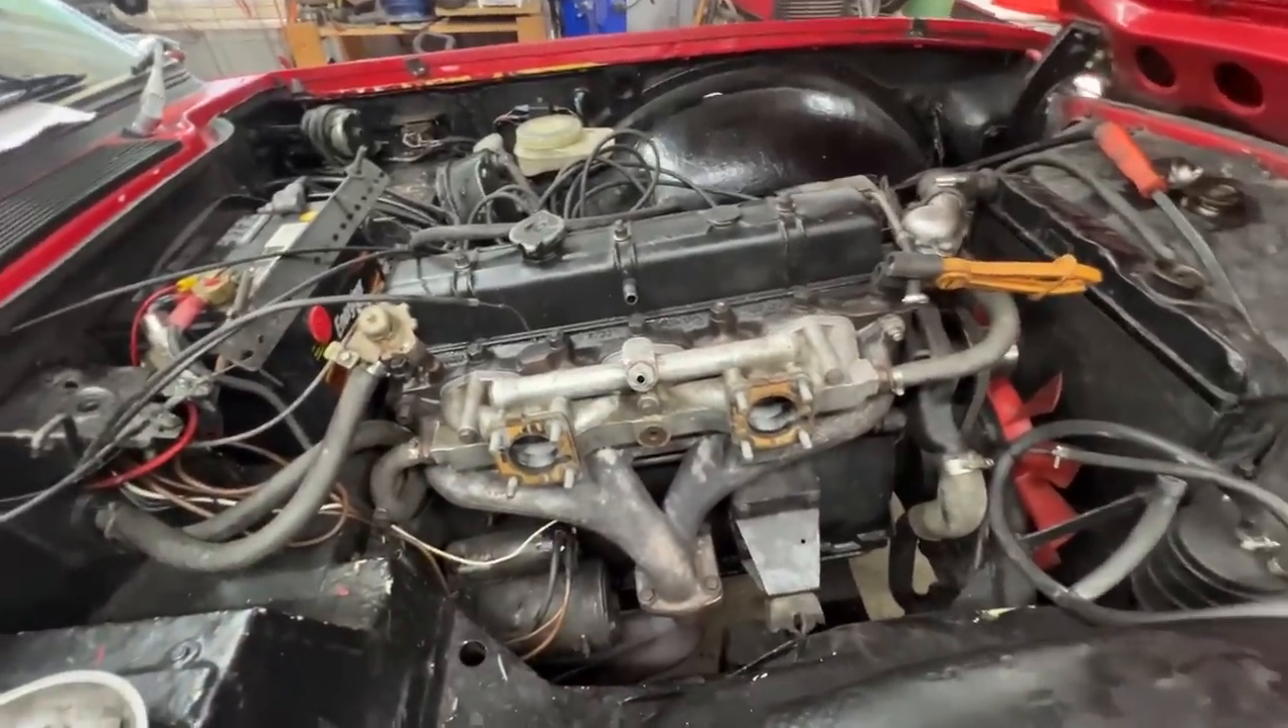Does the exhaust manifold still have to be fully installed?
No.